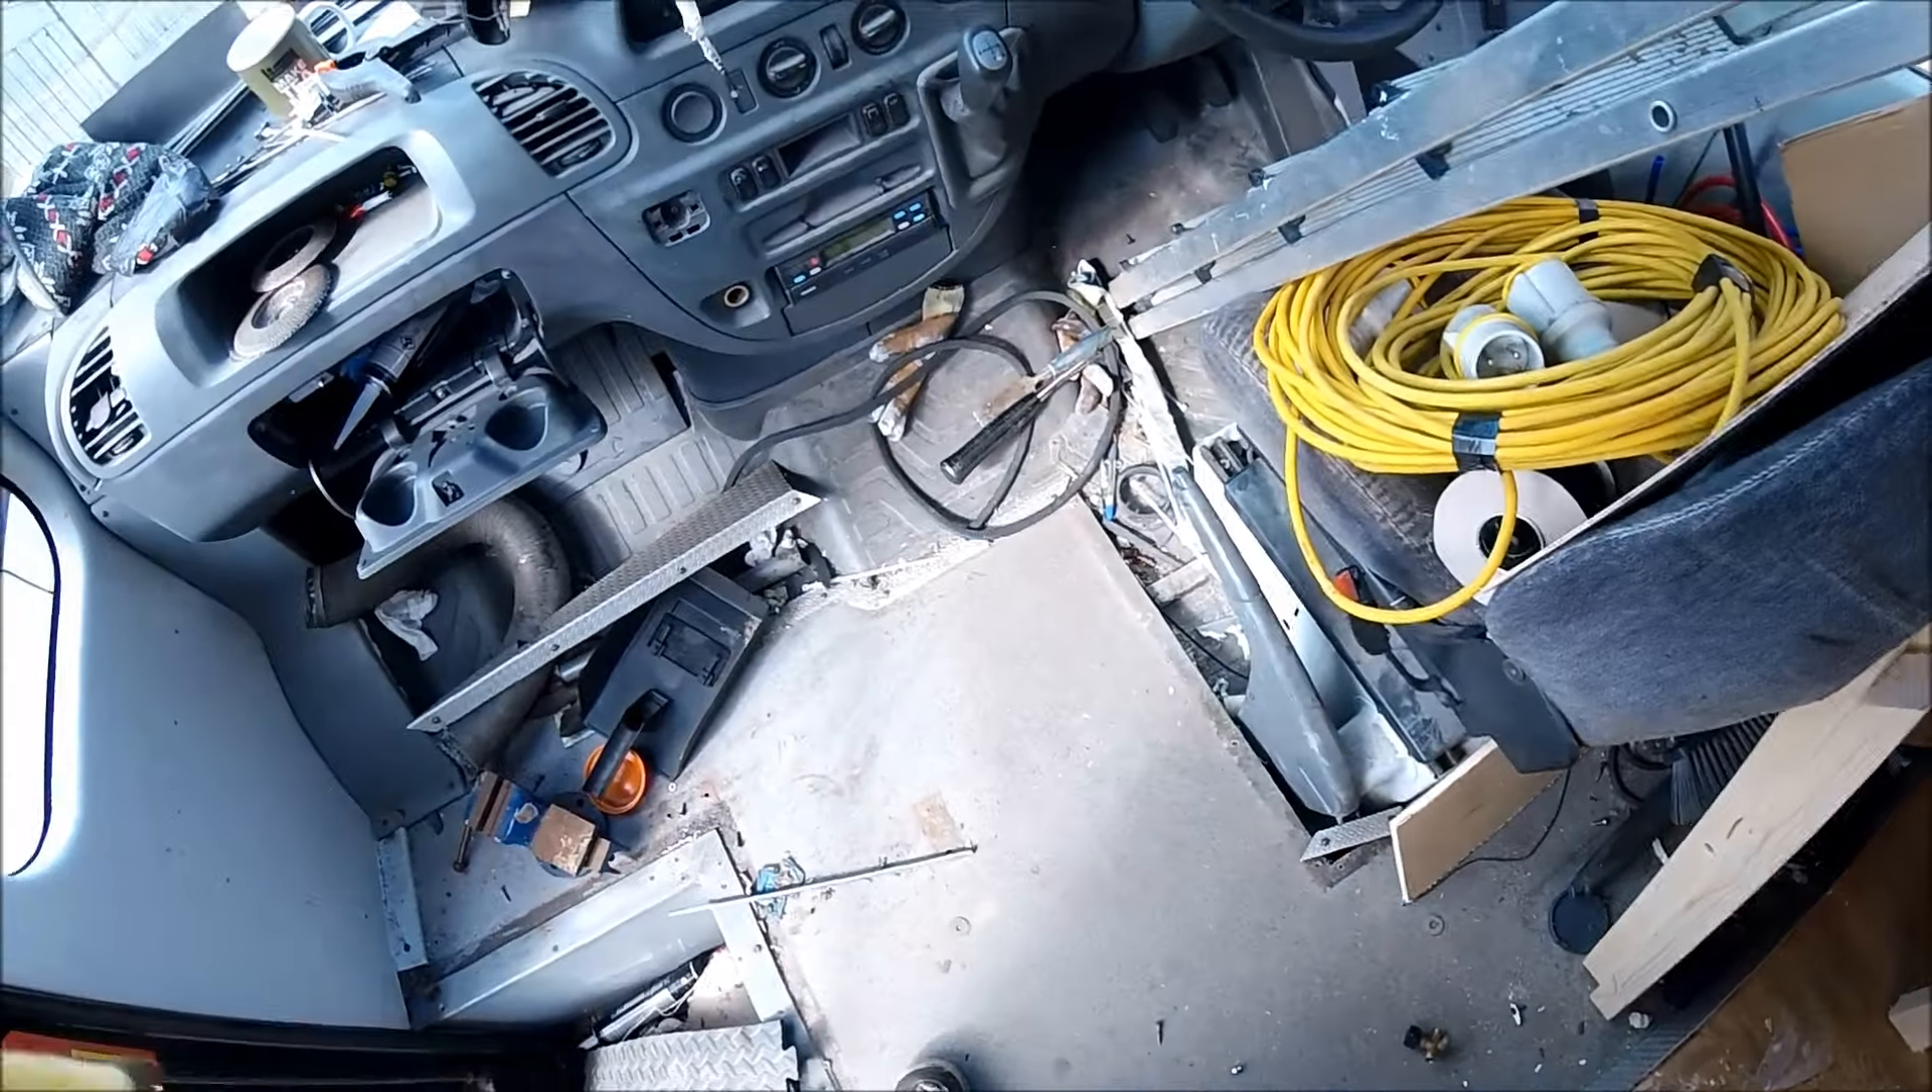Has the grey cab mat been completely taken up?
No.